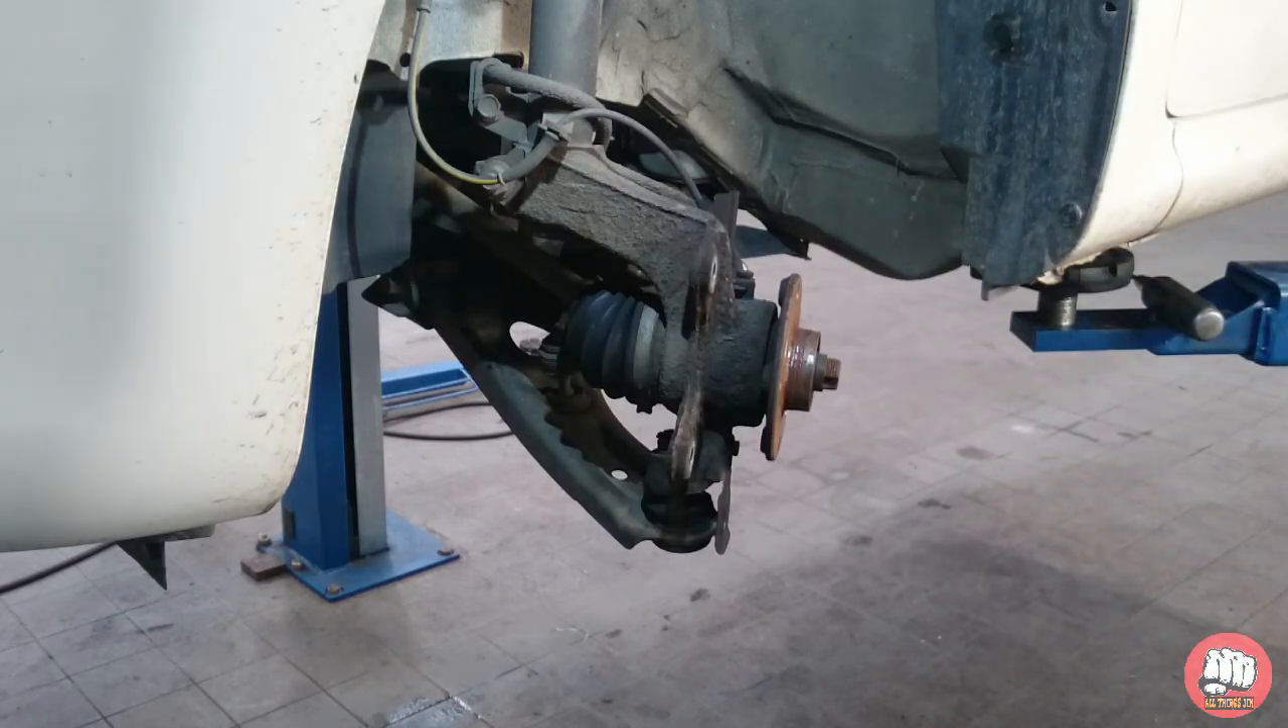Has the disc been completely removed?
Yes.